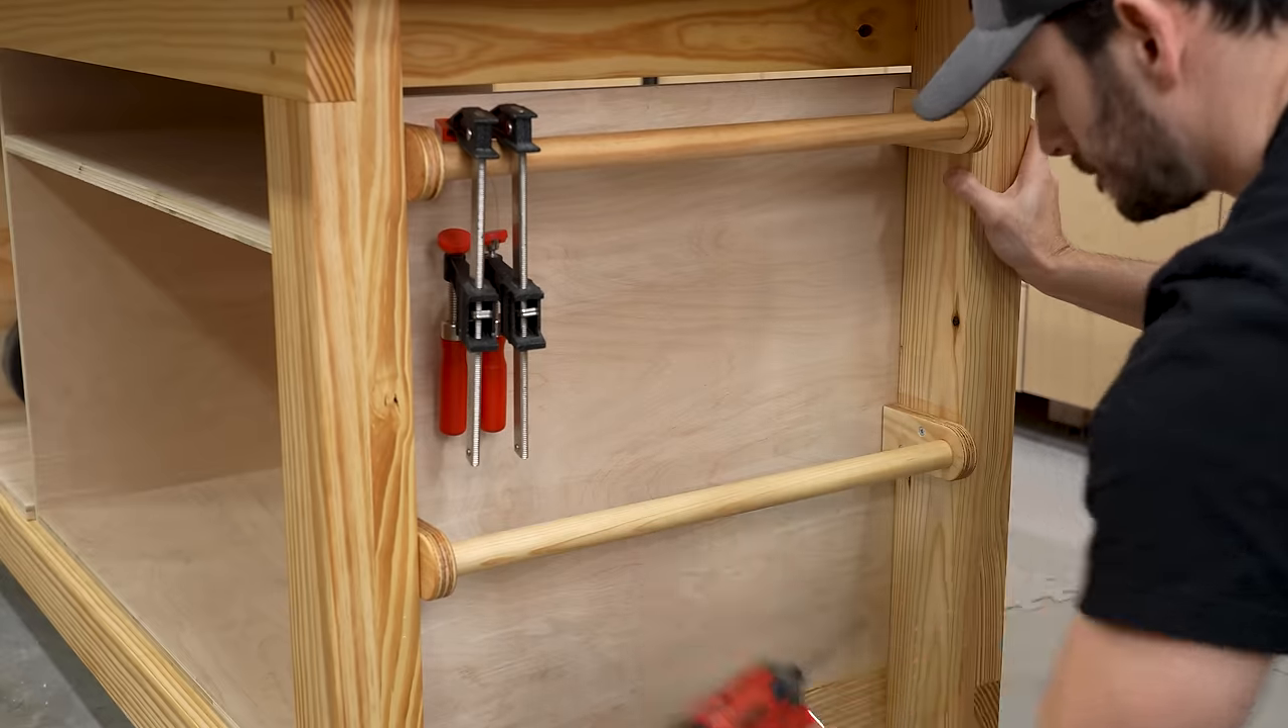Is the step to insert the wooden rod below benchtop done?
Yes.